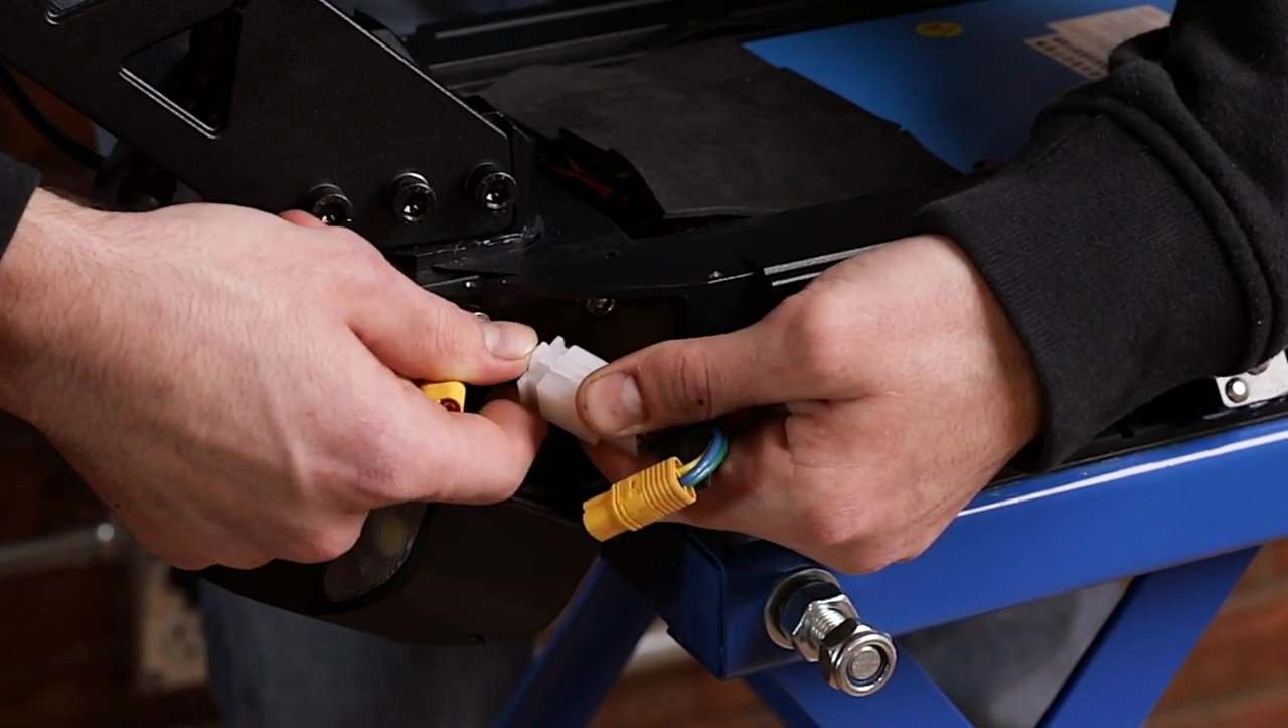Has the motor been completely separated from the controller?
No.